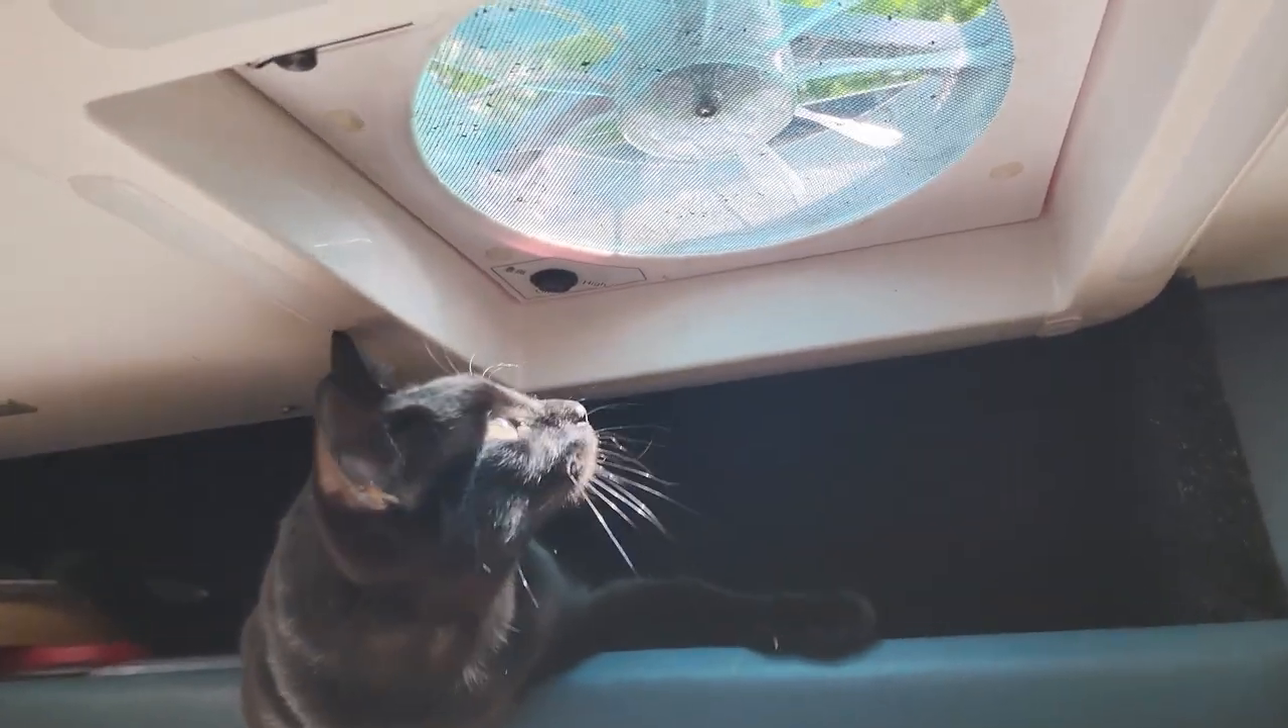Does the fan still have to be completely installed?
No.